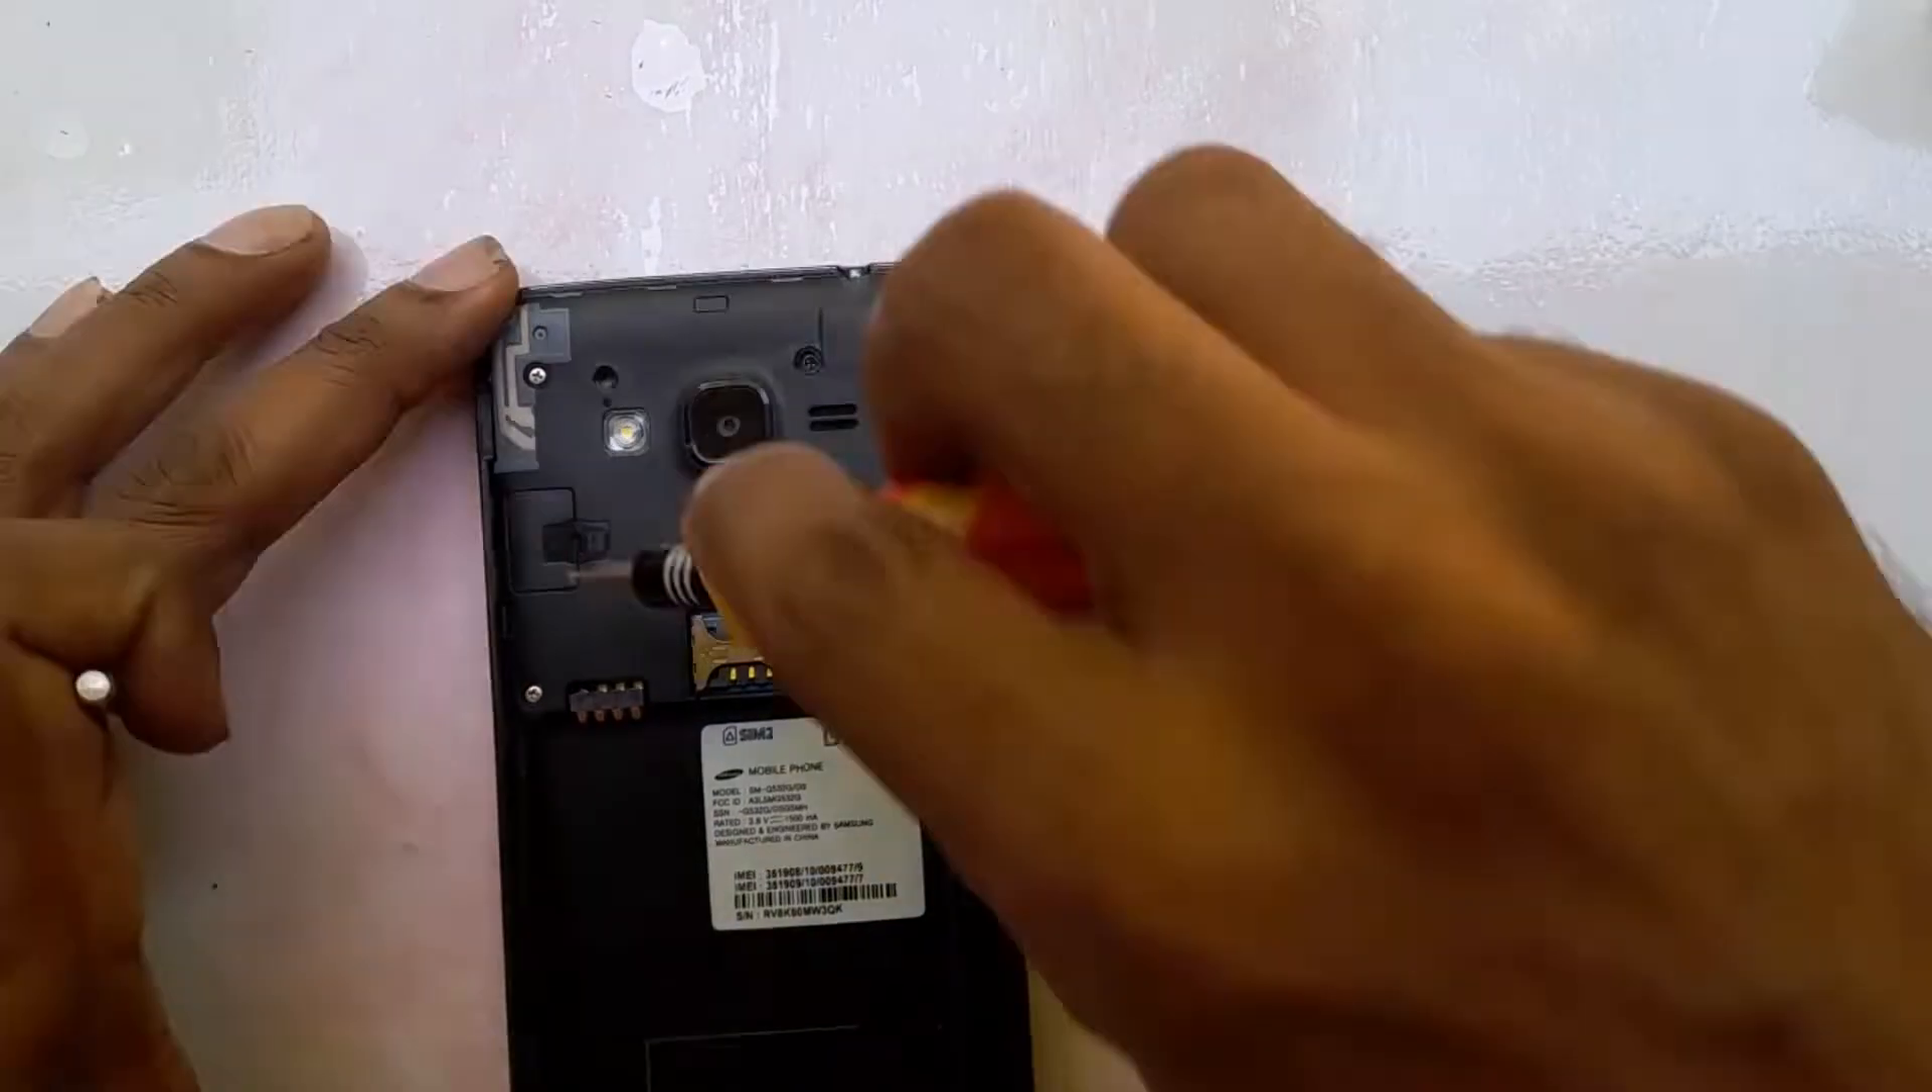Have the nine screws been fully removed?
No.